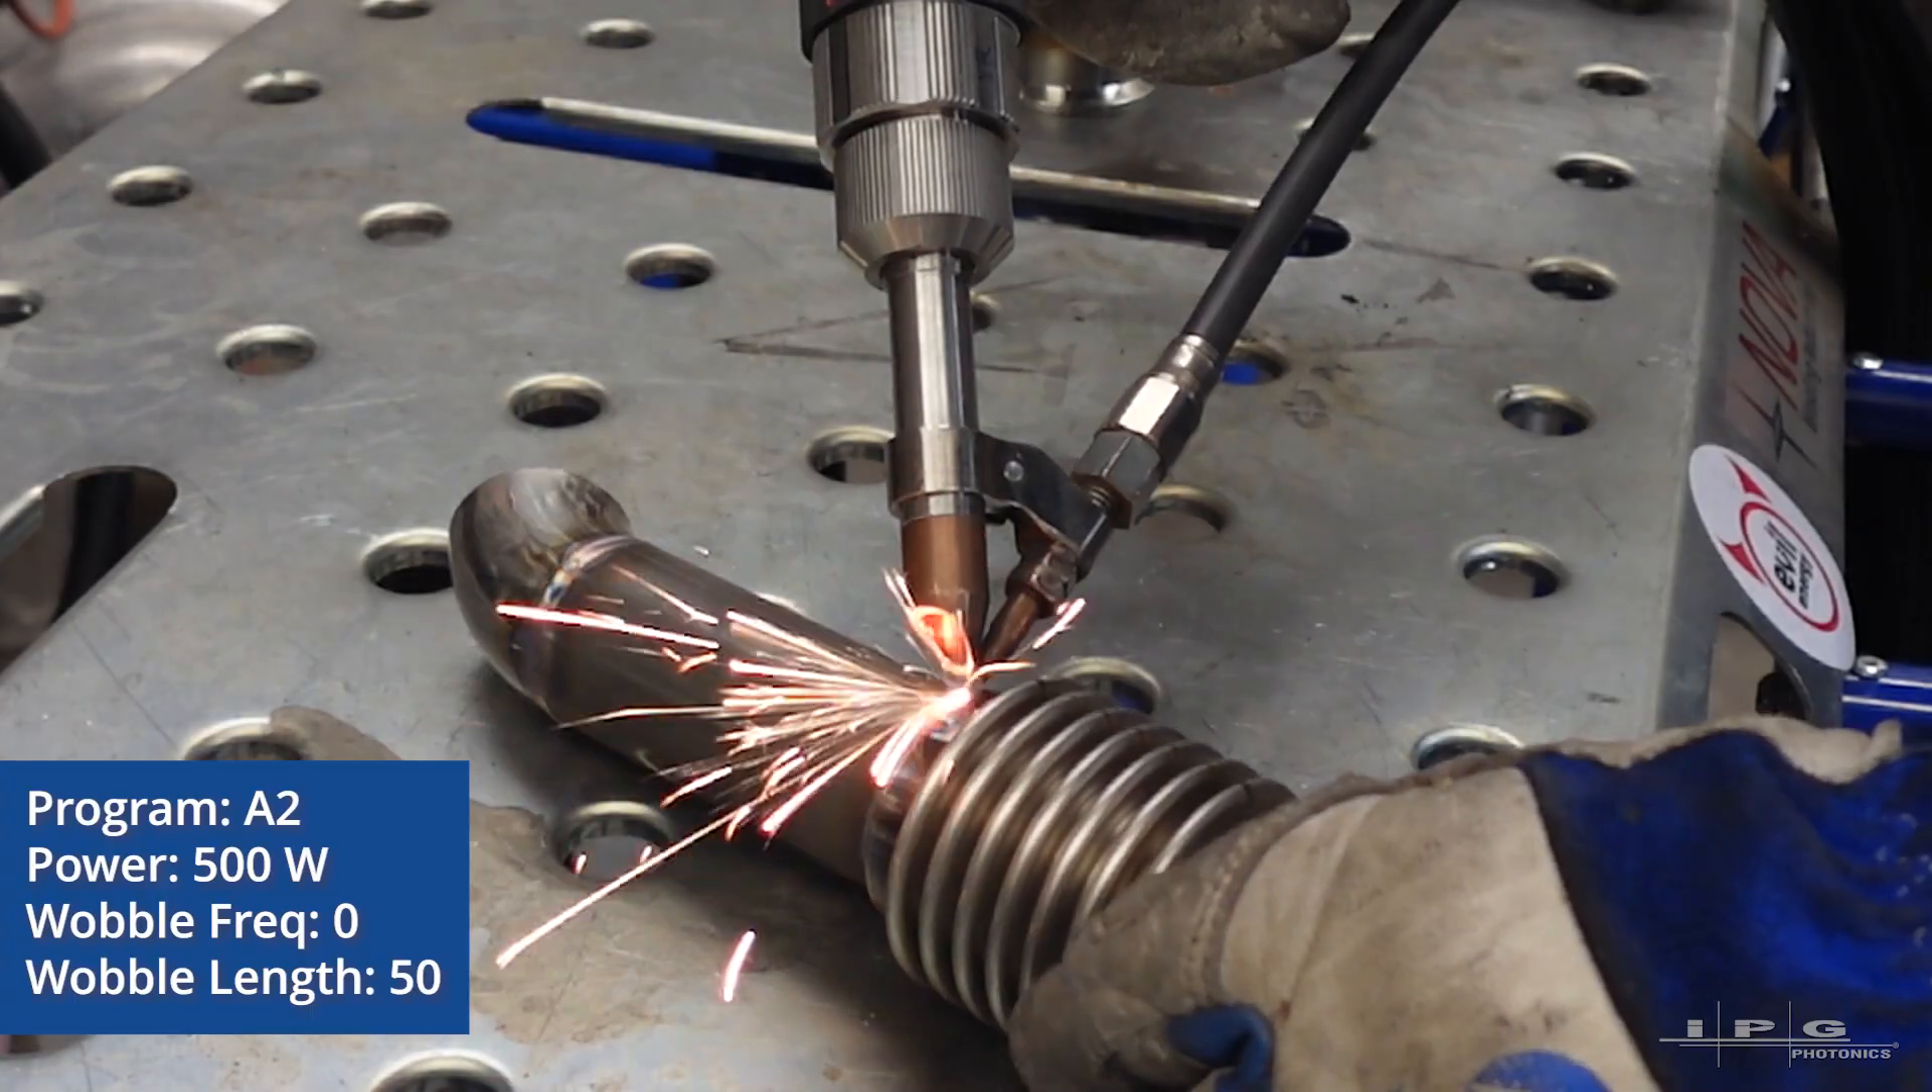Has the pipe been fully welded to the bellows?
No.